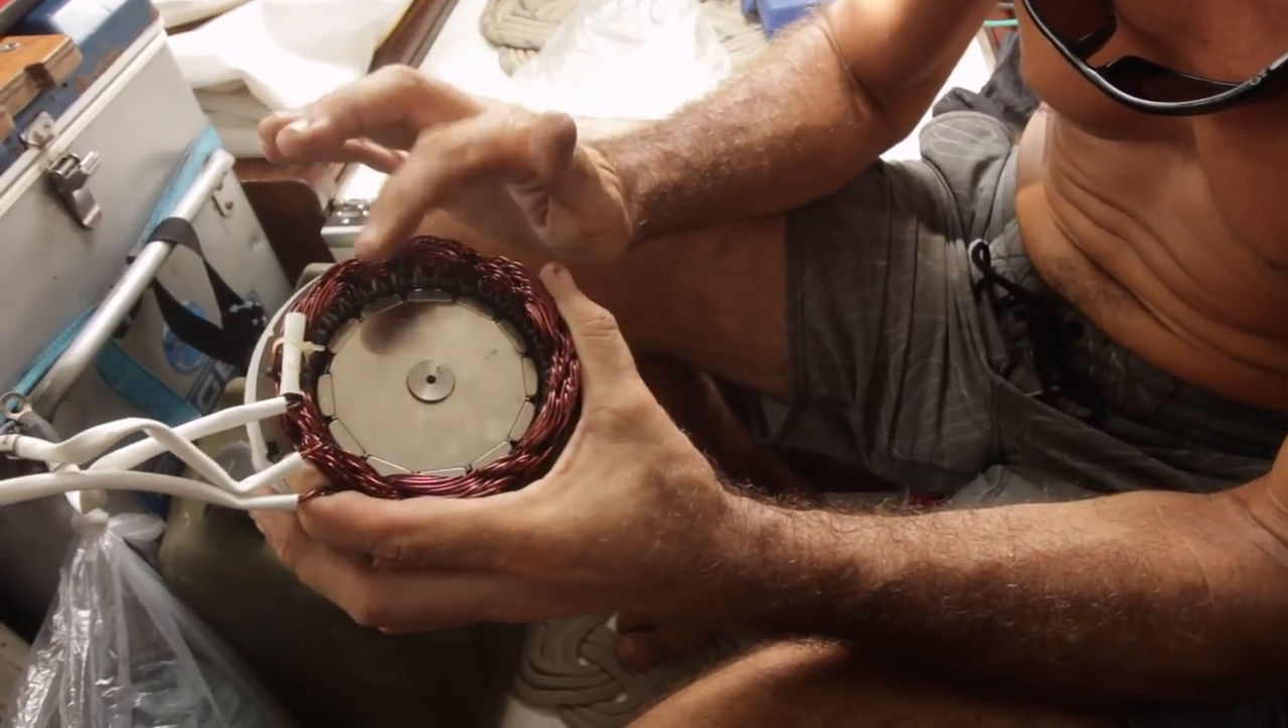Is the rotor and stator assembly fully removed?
Yes.